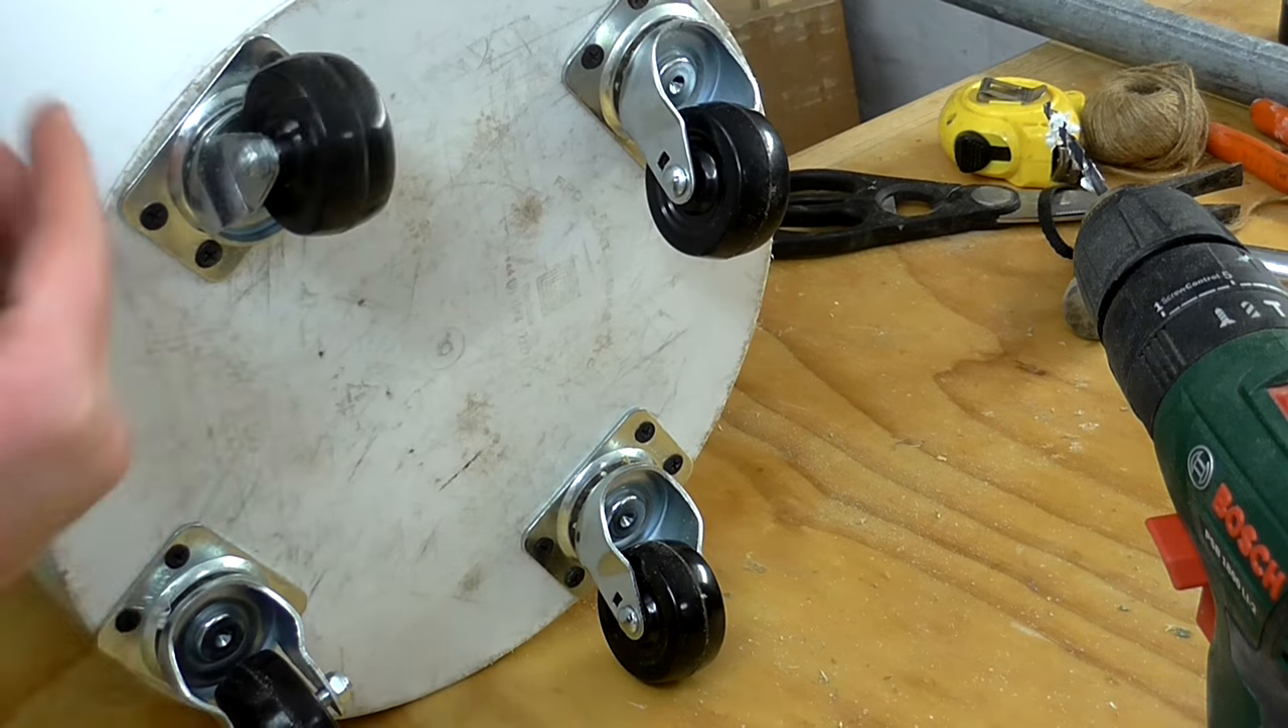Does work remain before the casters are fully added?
No.